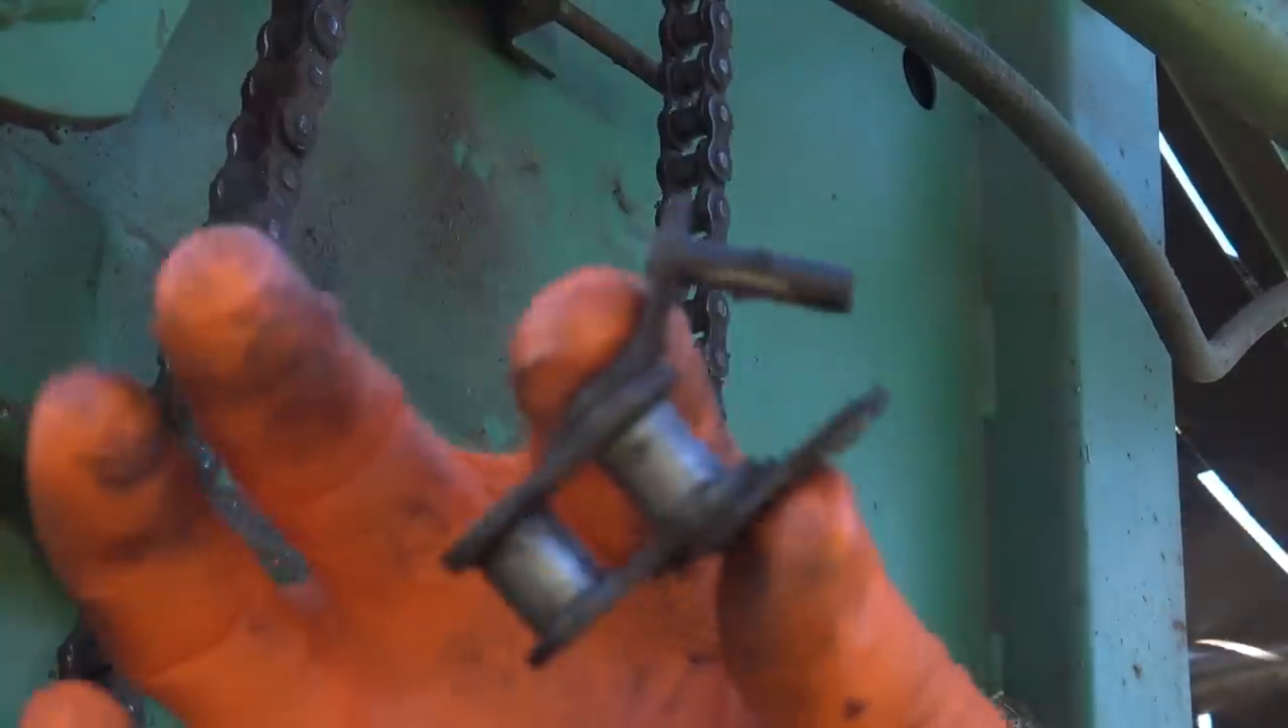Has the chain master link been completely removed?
Yes.